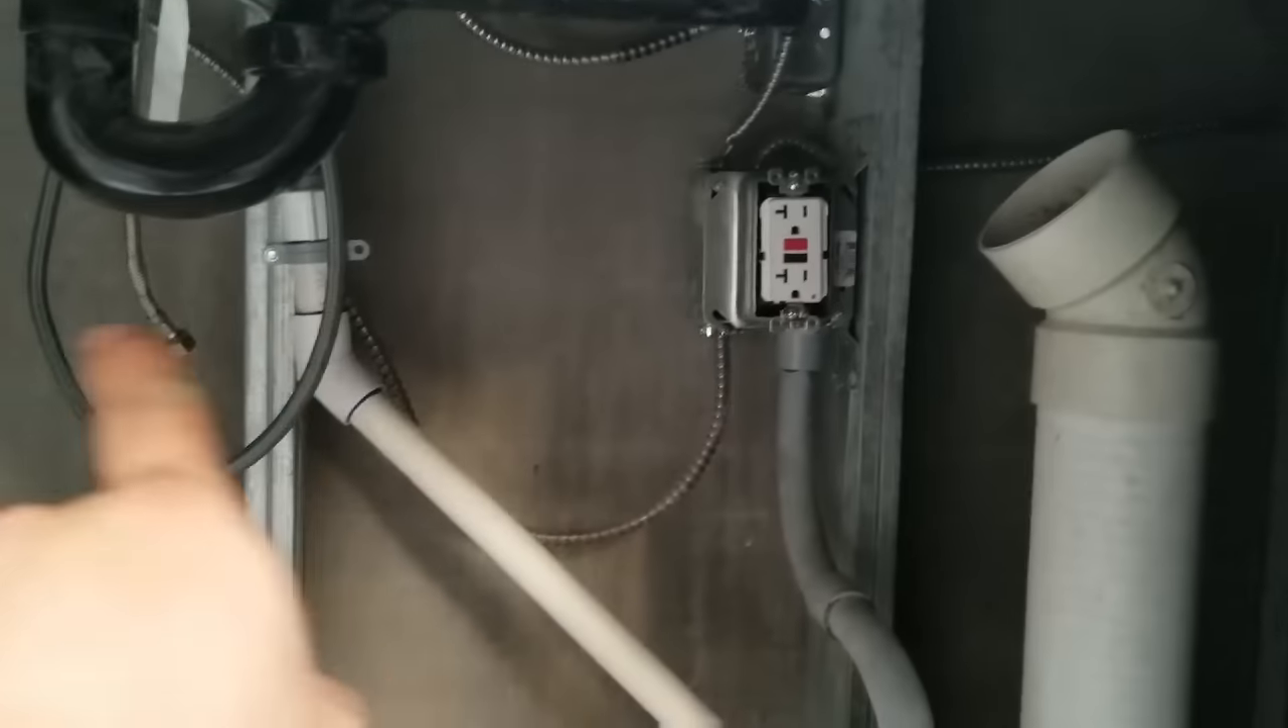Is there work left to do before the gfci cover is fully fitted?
Yes.